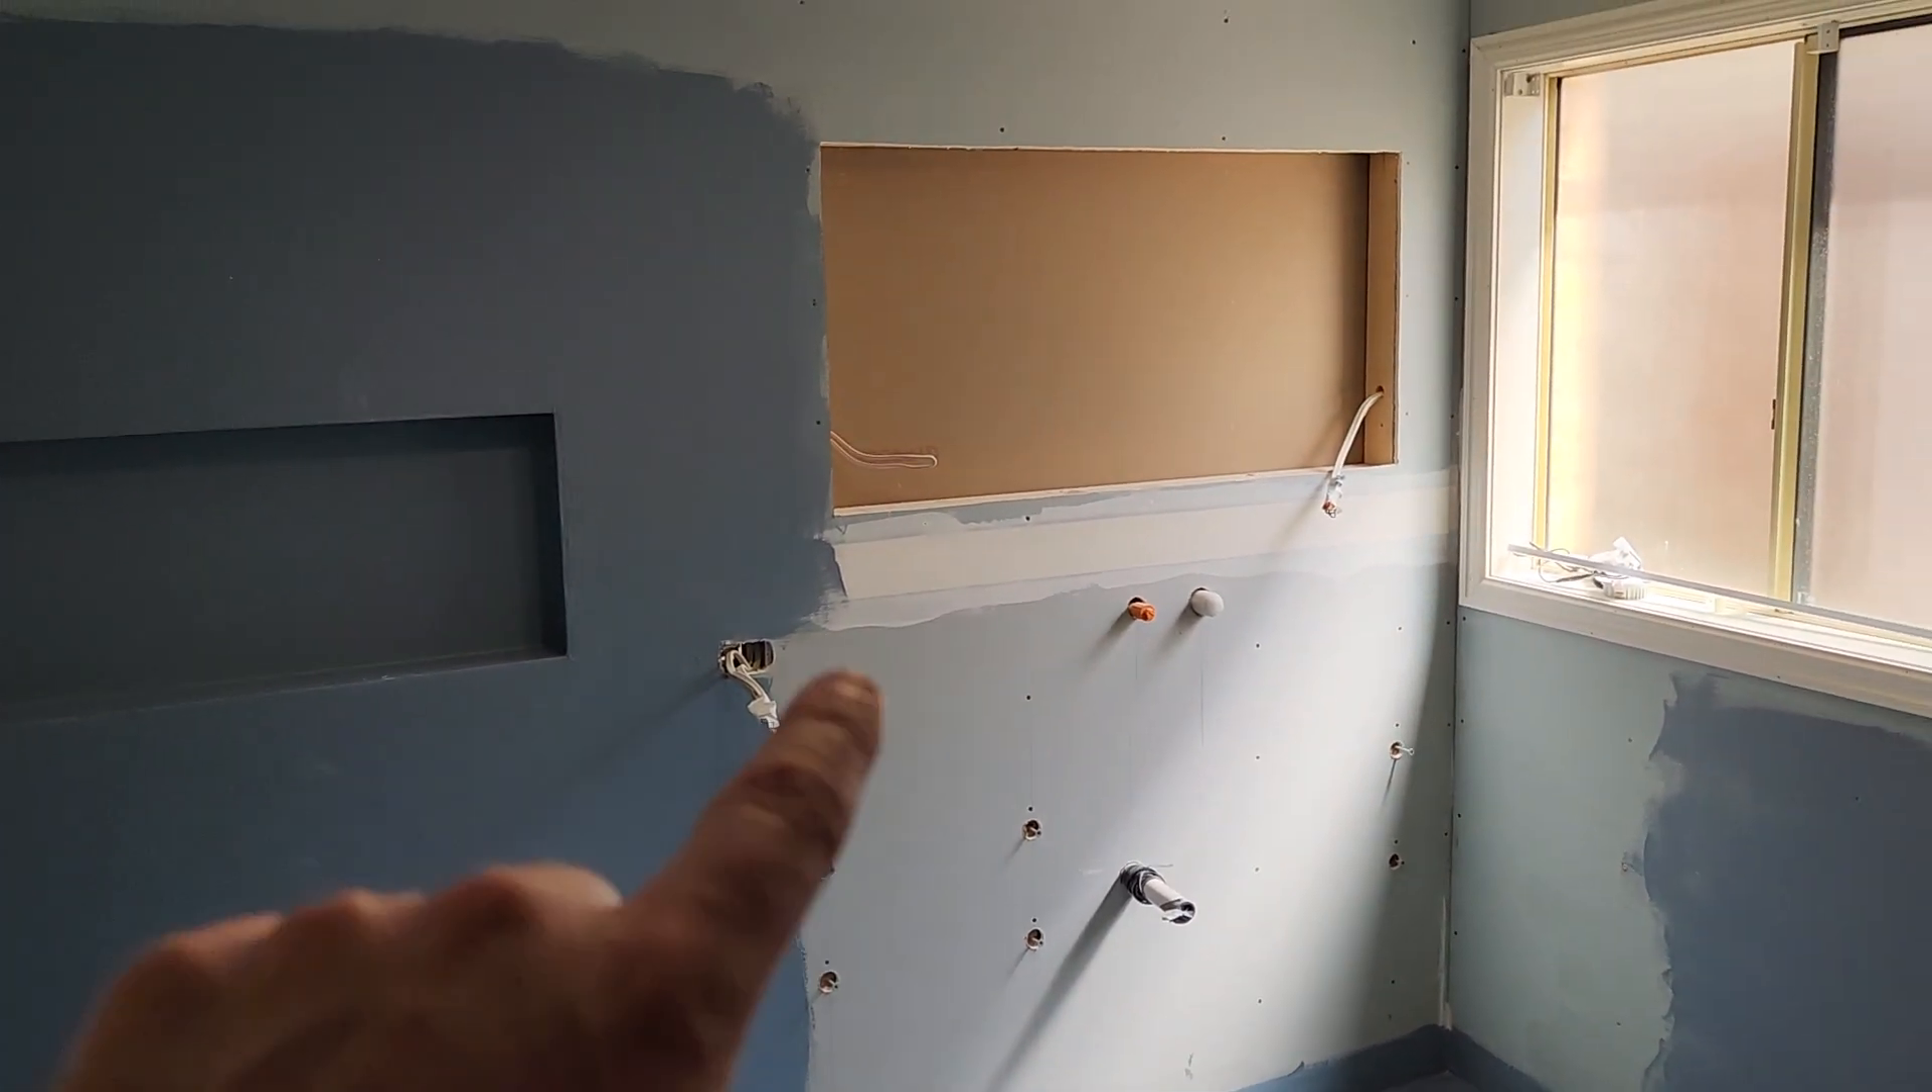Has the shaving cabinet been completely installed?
No.